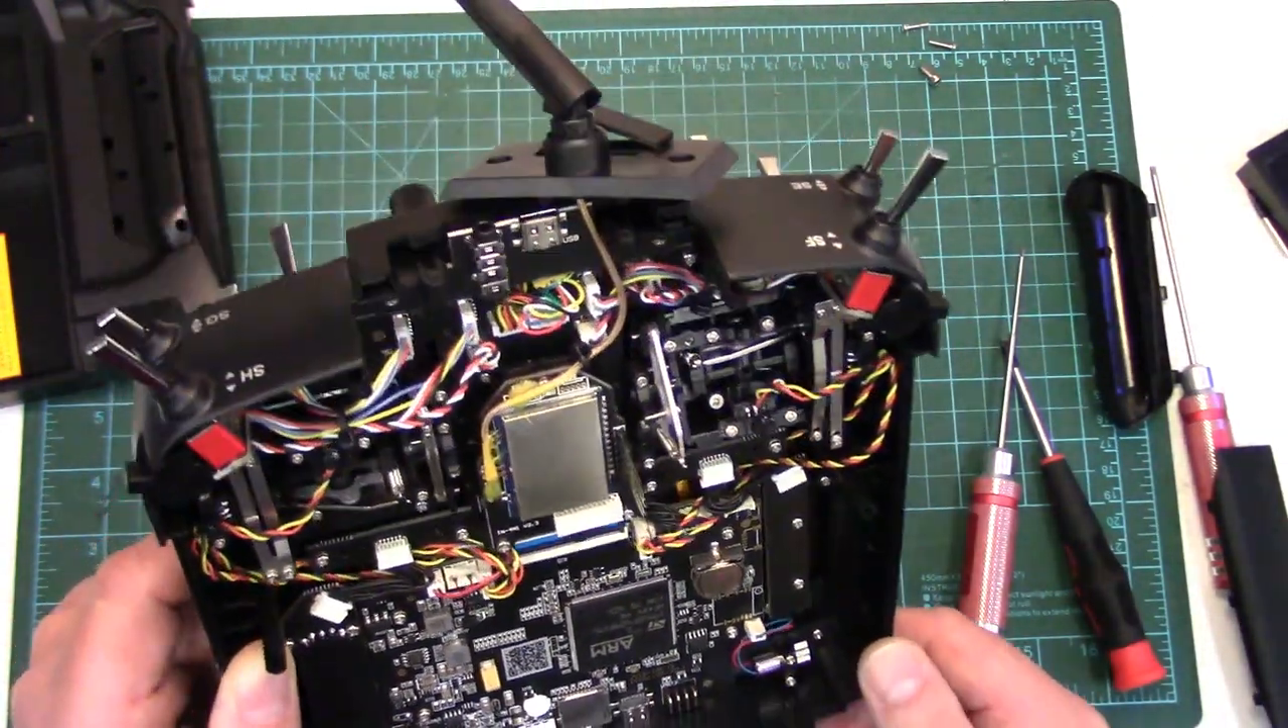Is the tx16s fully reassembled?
No.